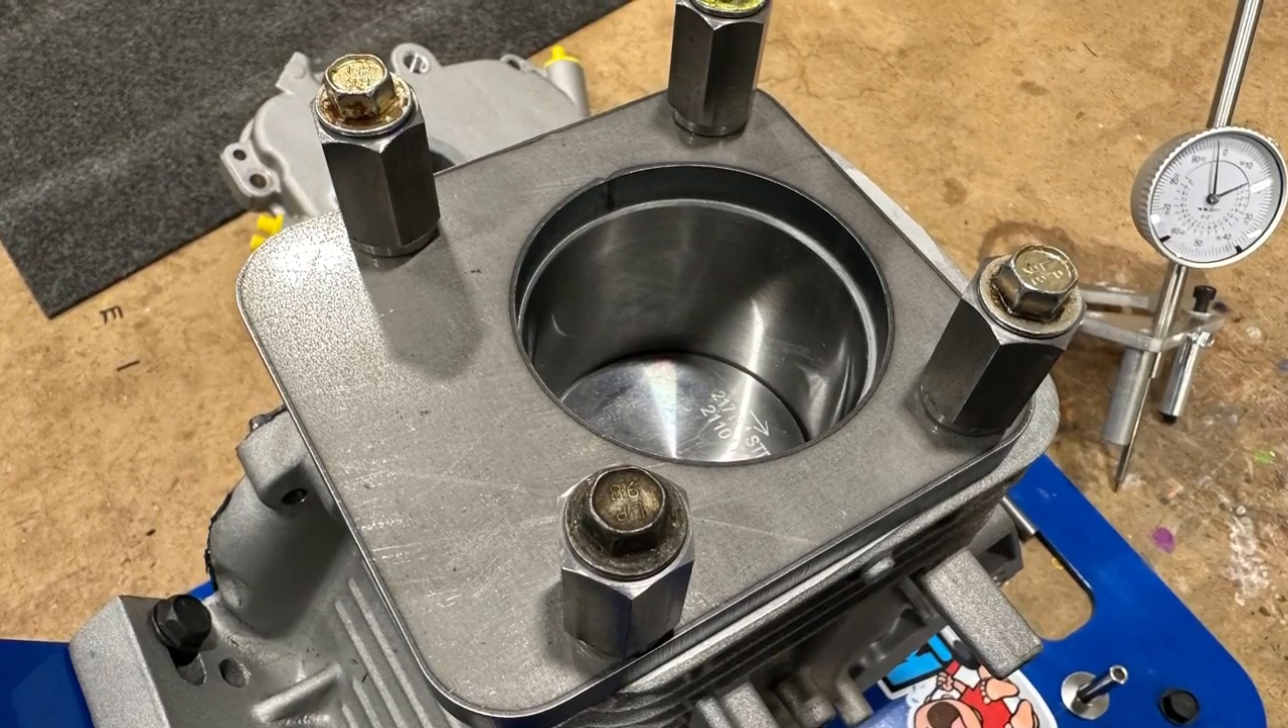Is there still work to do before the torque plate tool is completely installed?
No.